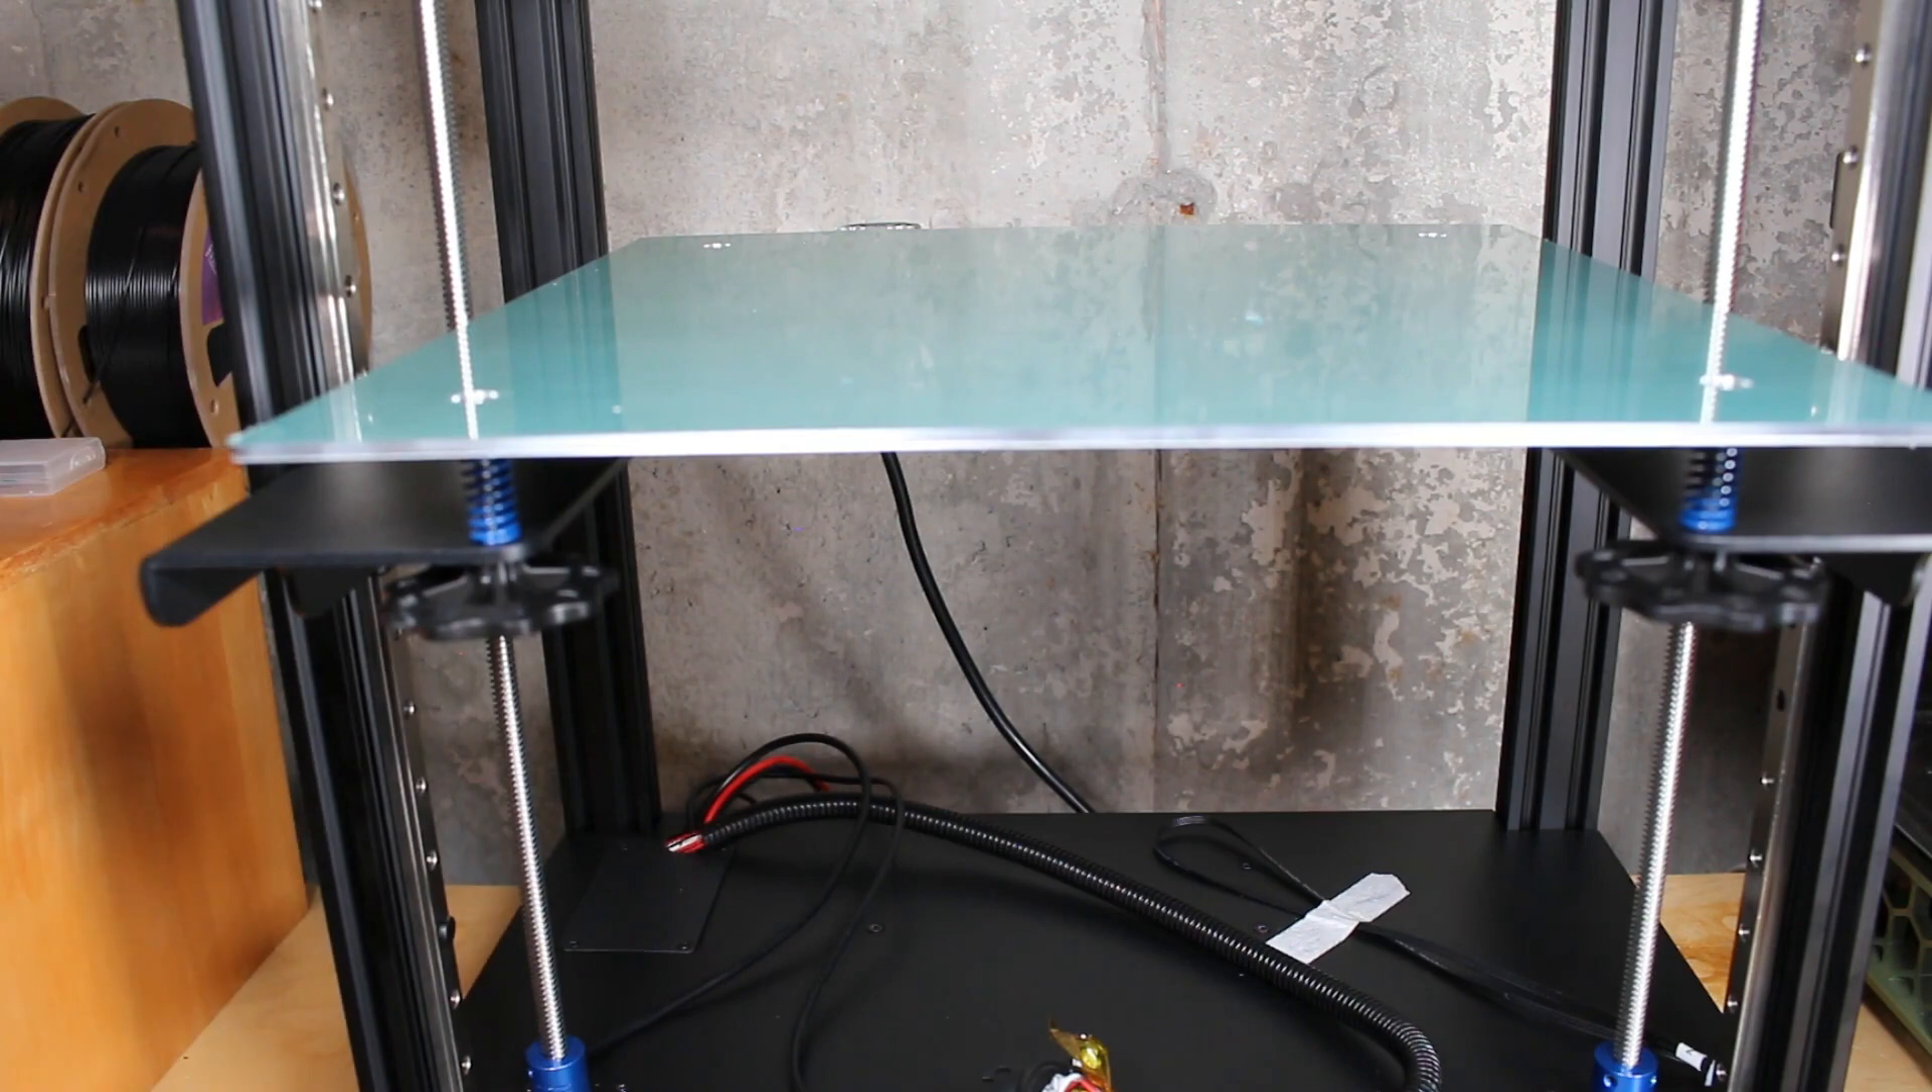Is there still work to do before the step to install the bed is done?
No.